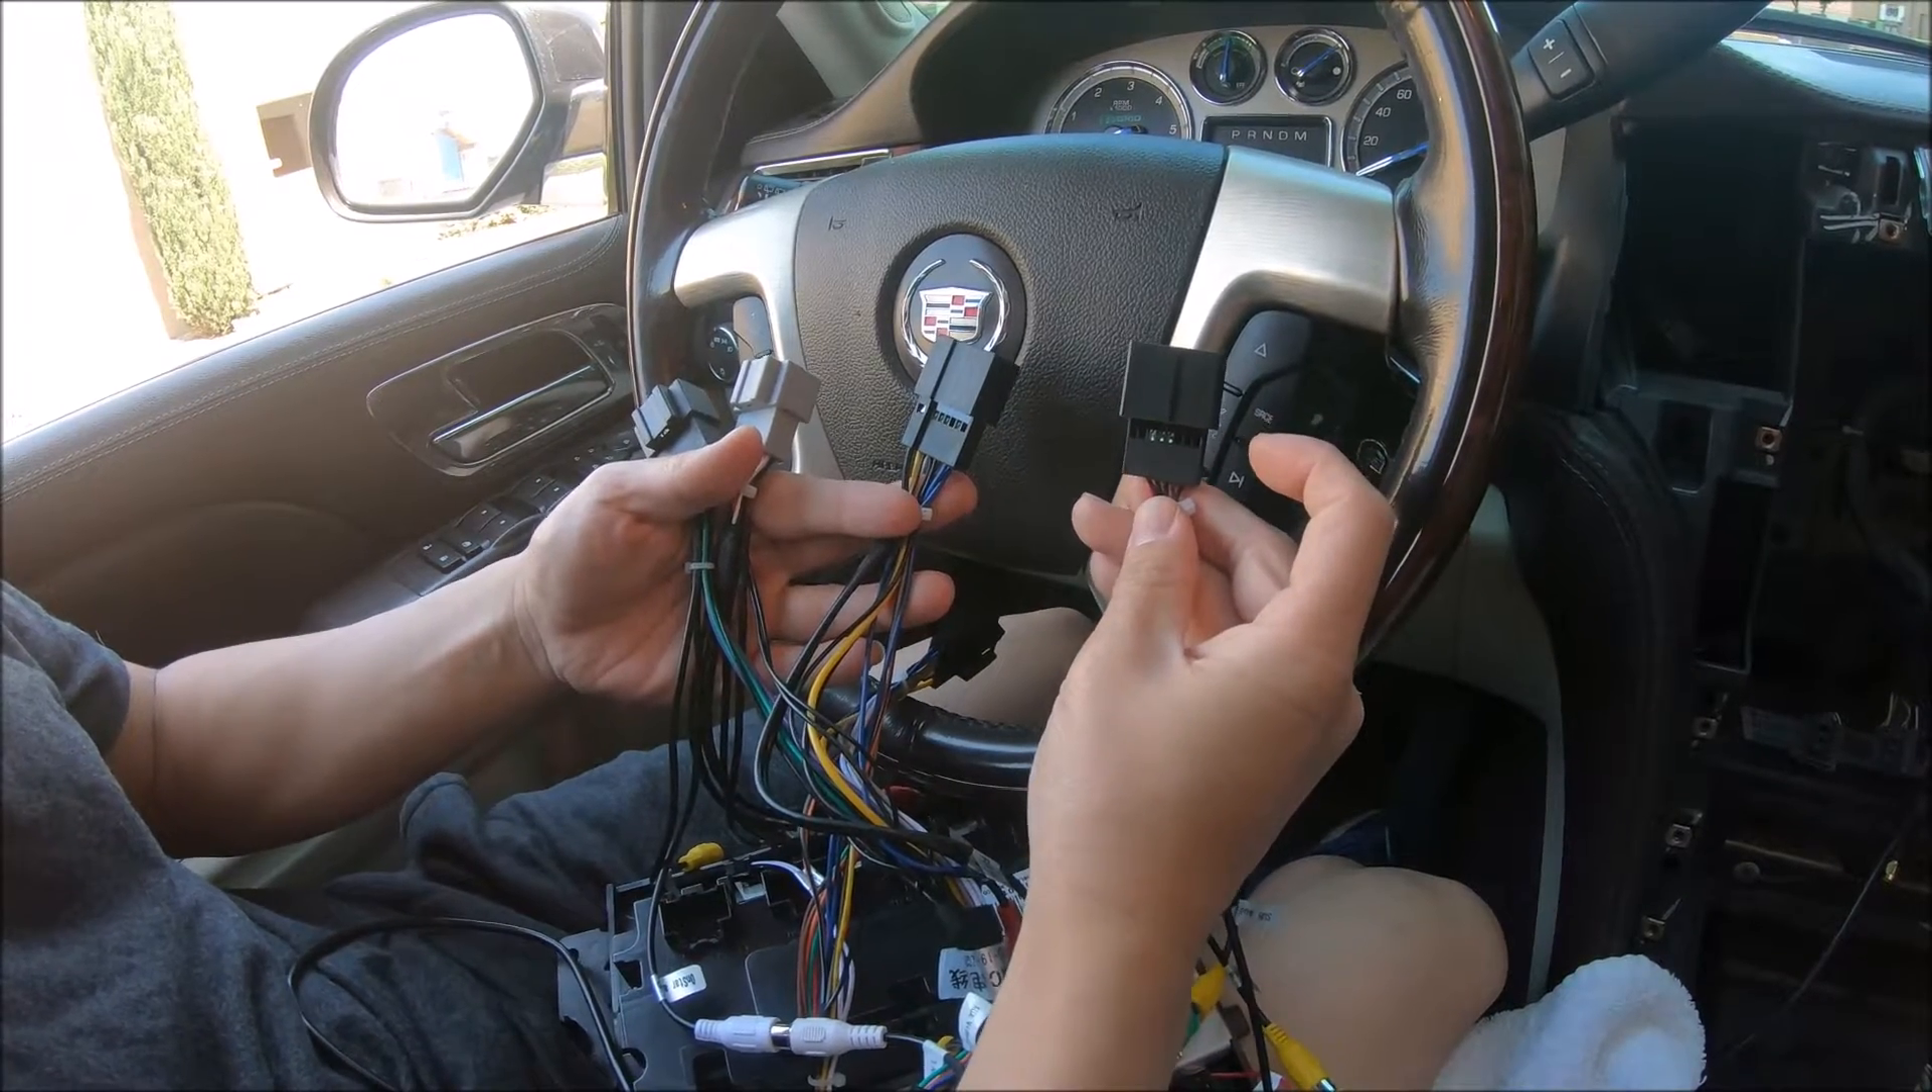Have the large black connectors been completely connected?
No.